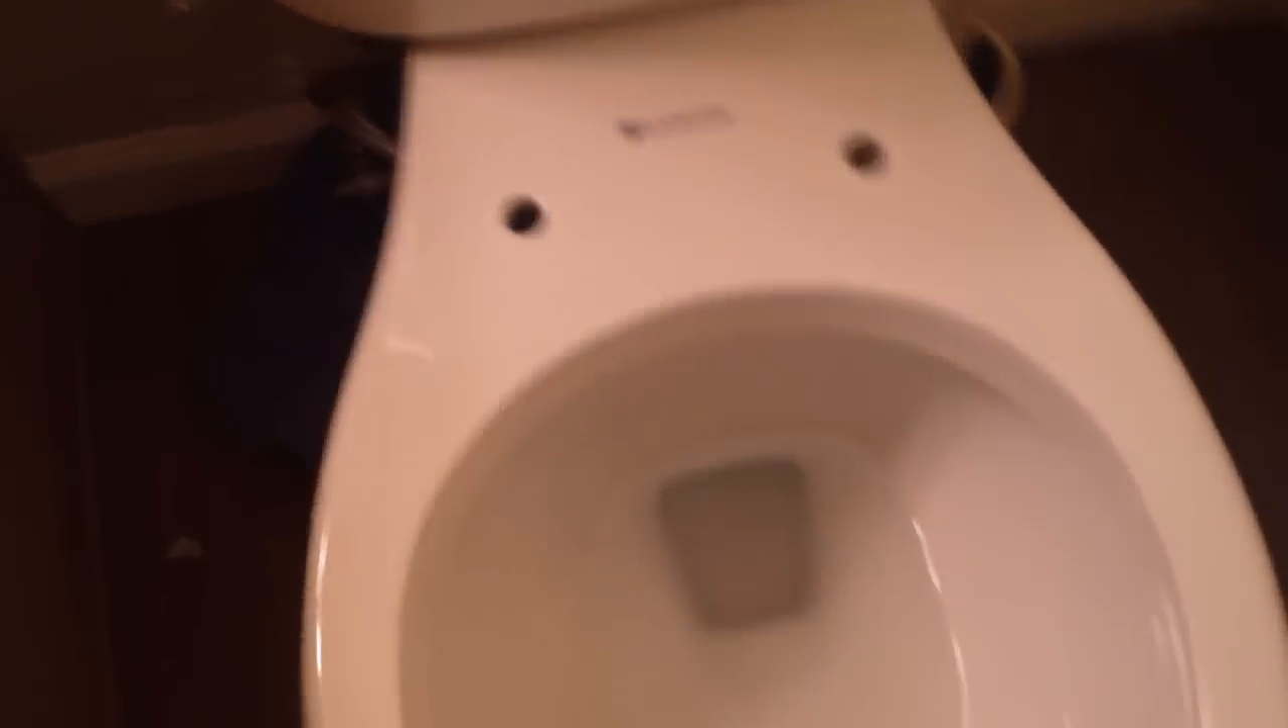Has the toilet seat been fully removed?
Yes.